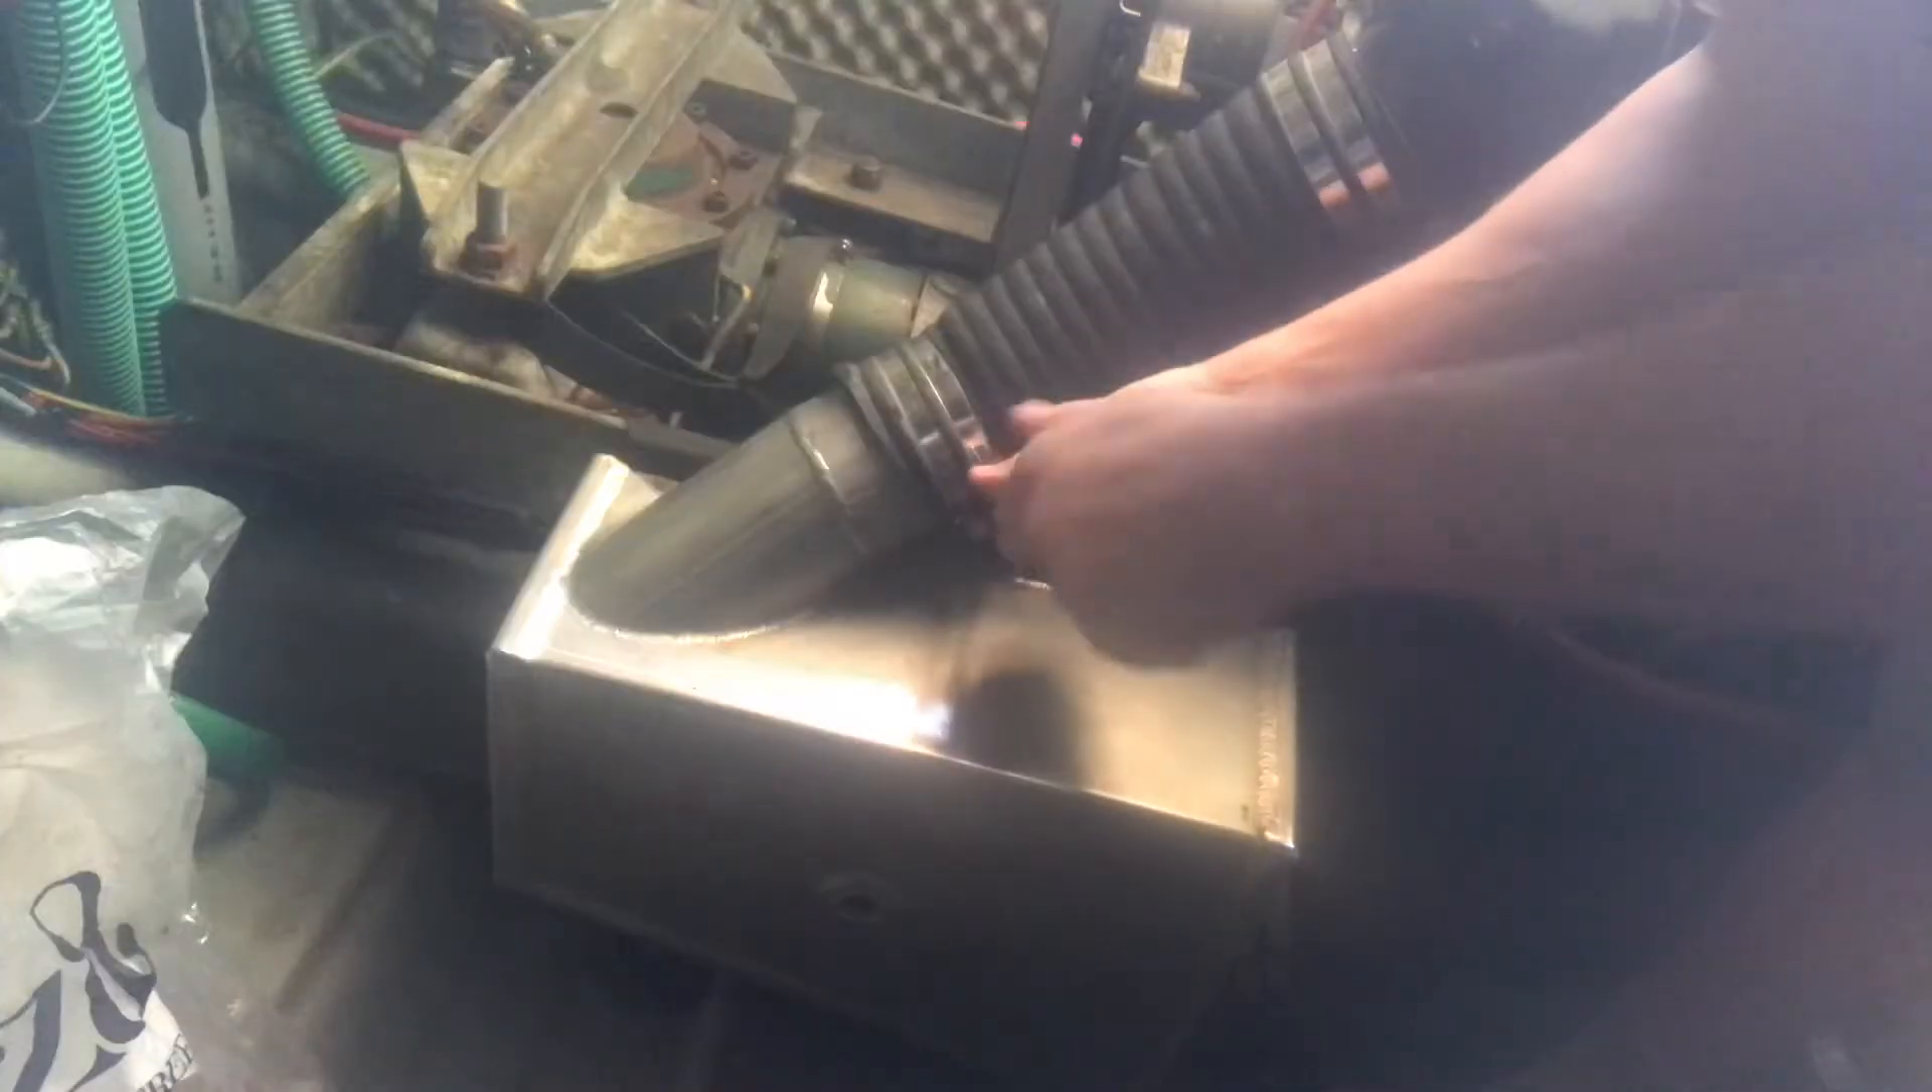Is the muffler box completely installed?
No.